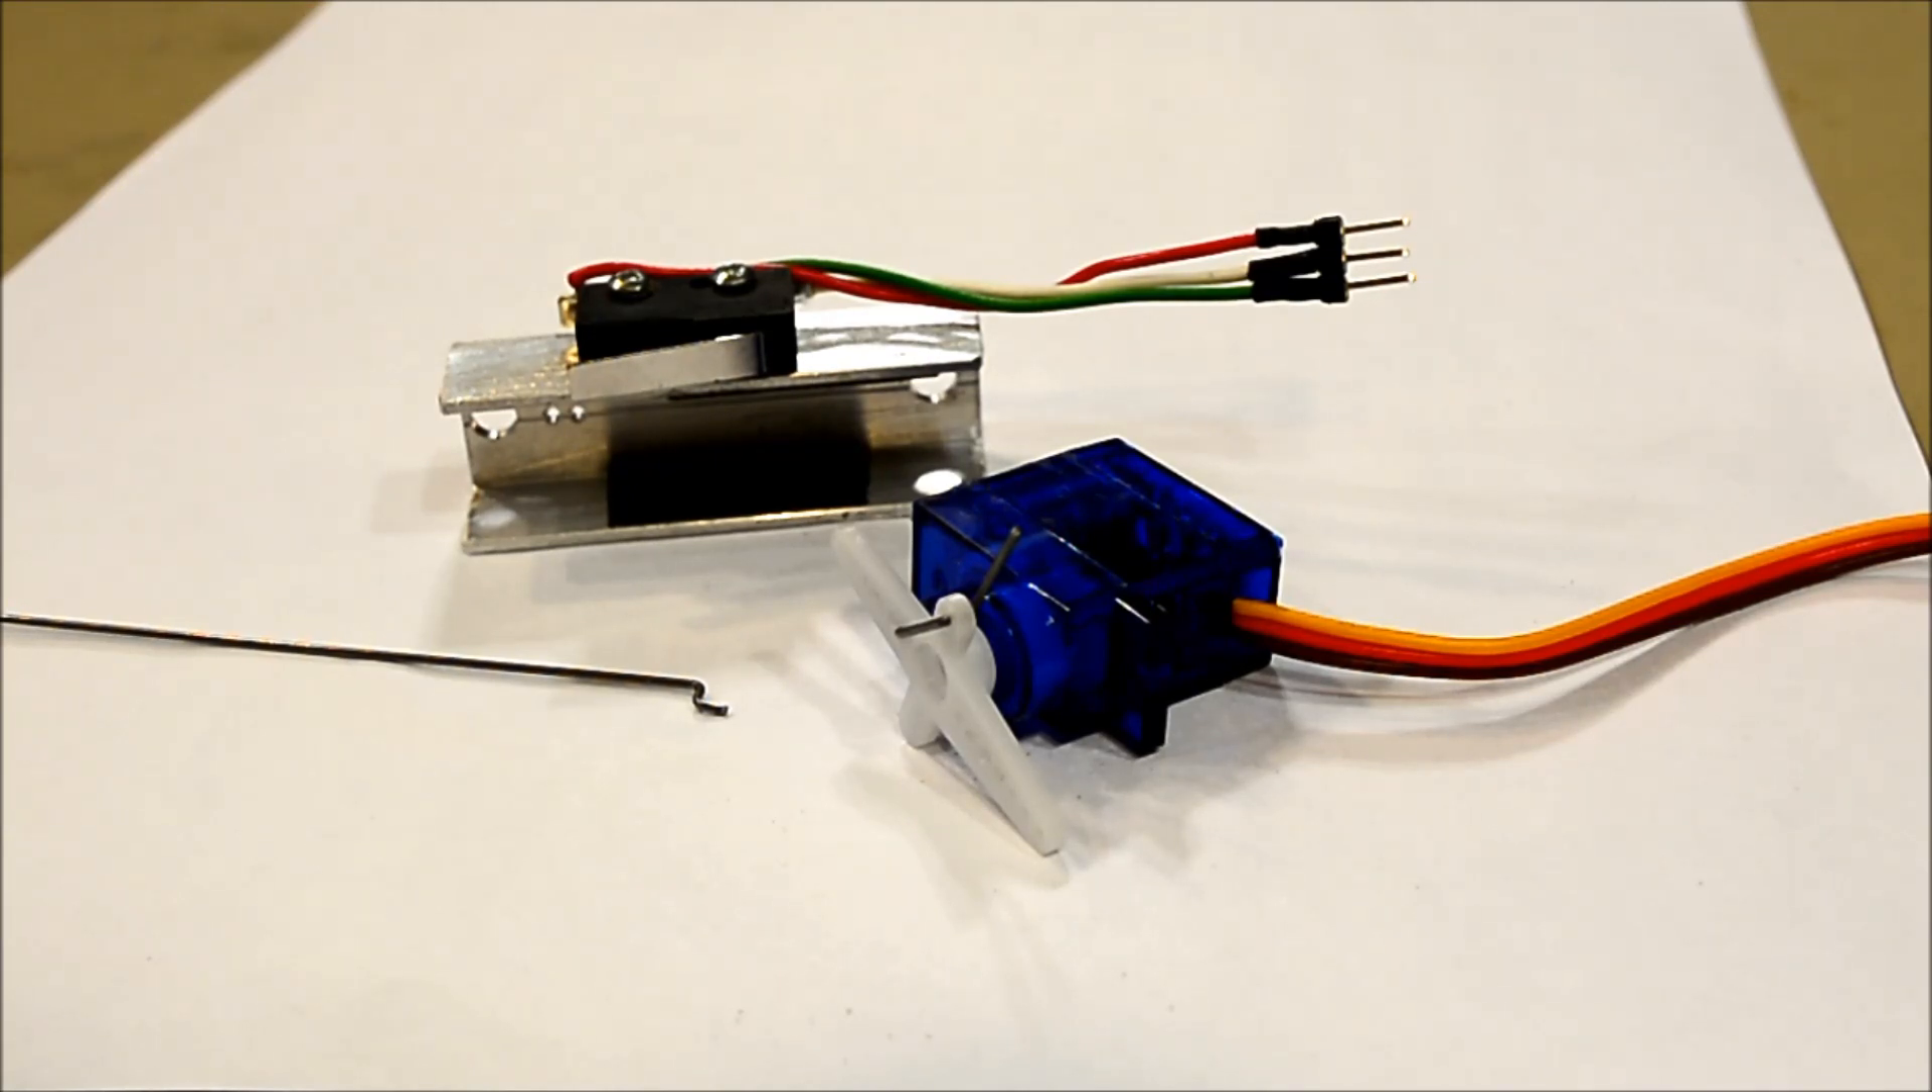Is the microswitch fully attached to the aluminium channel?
Yes.